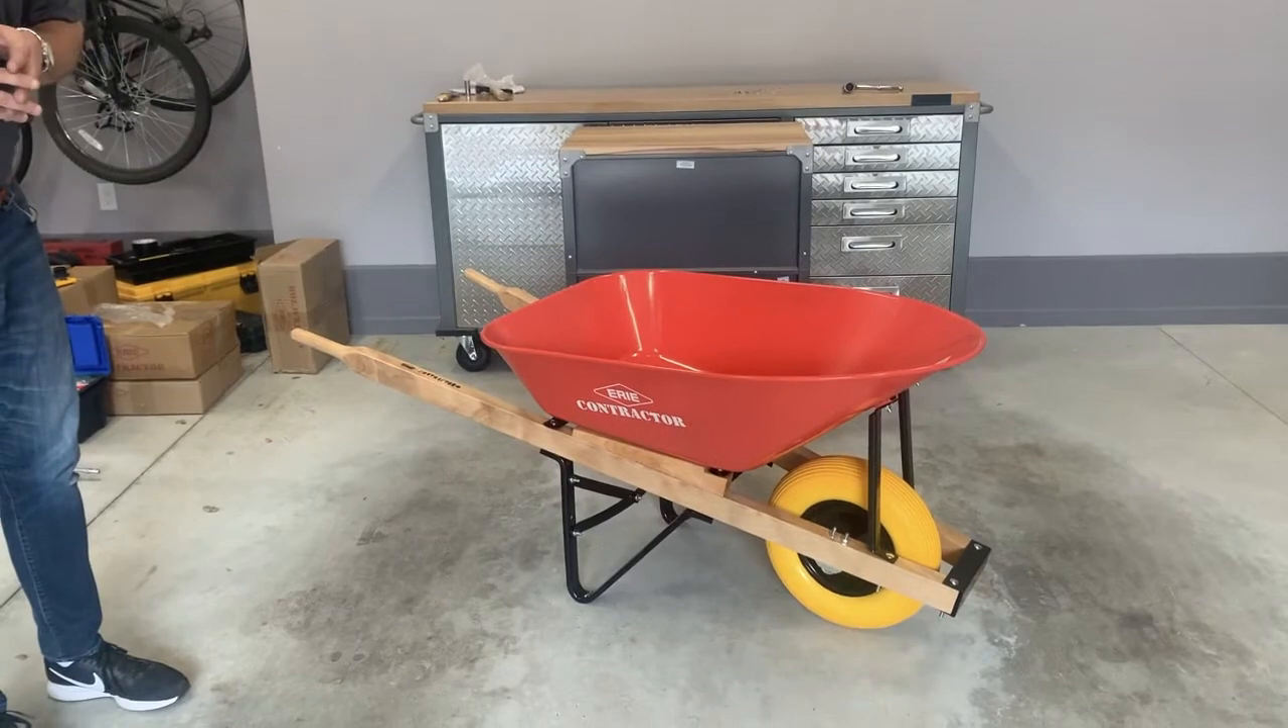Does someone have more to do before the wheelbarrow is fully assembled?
No.